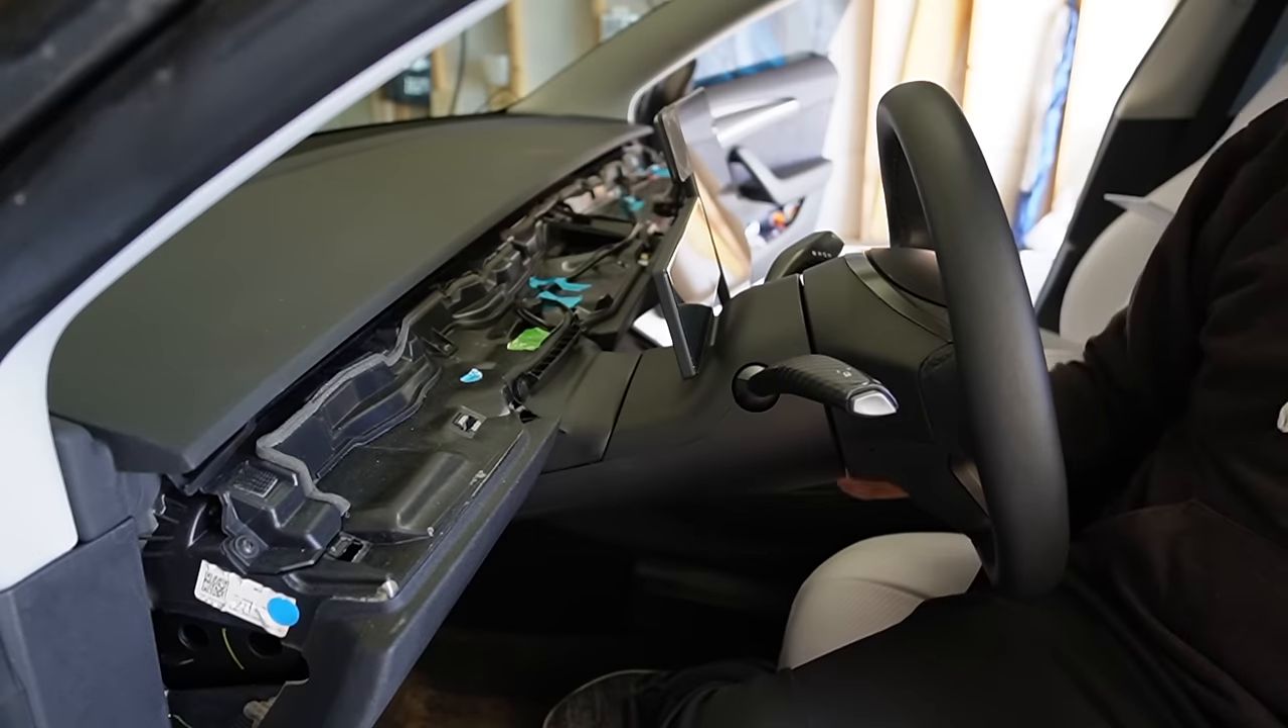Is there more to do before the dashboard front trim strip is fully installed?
Yes.